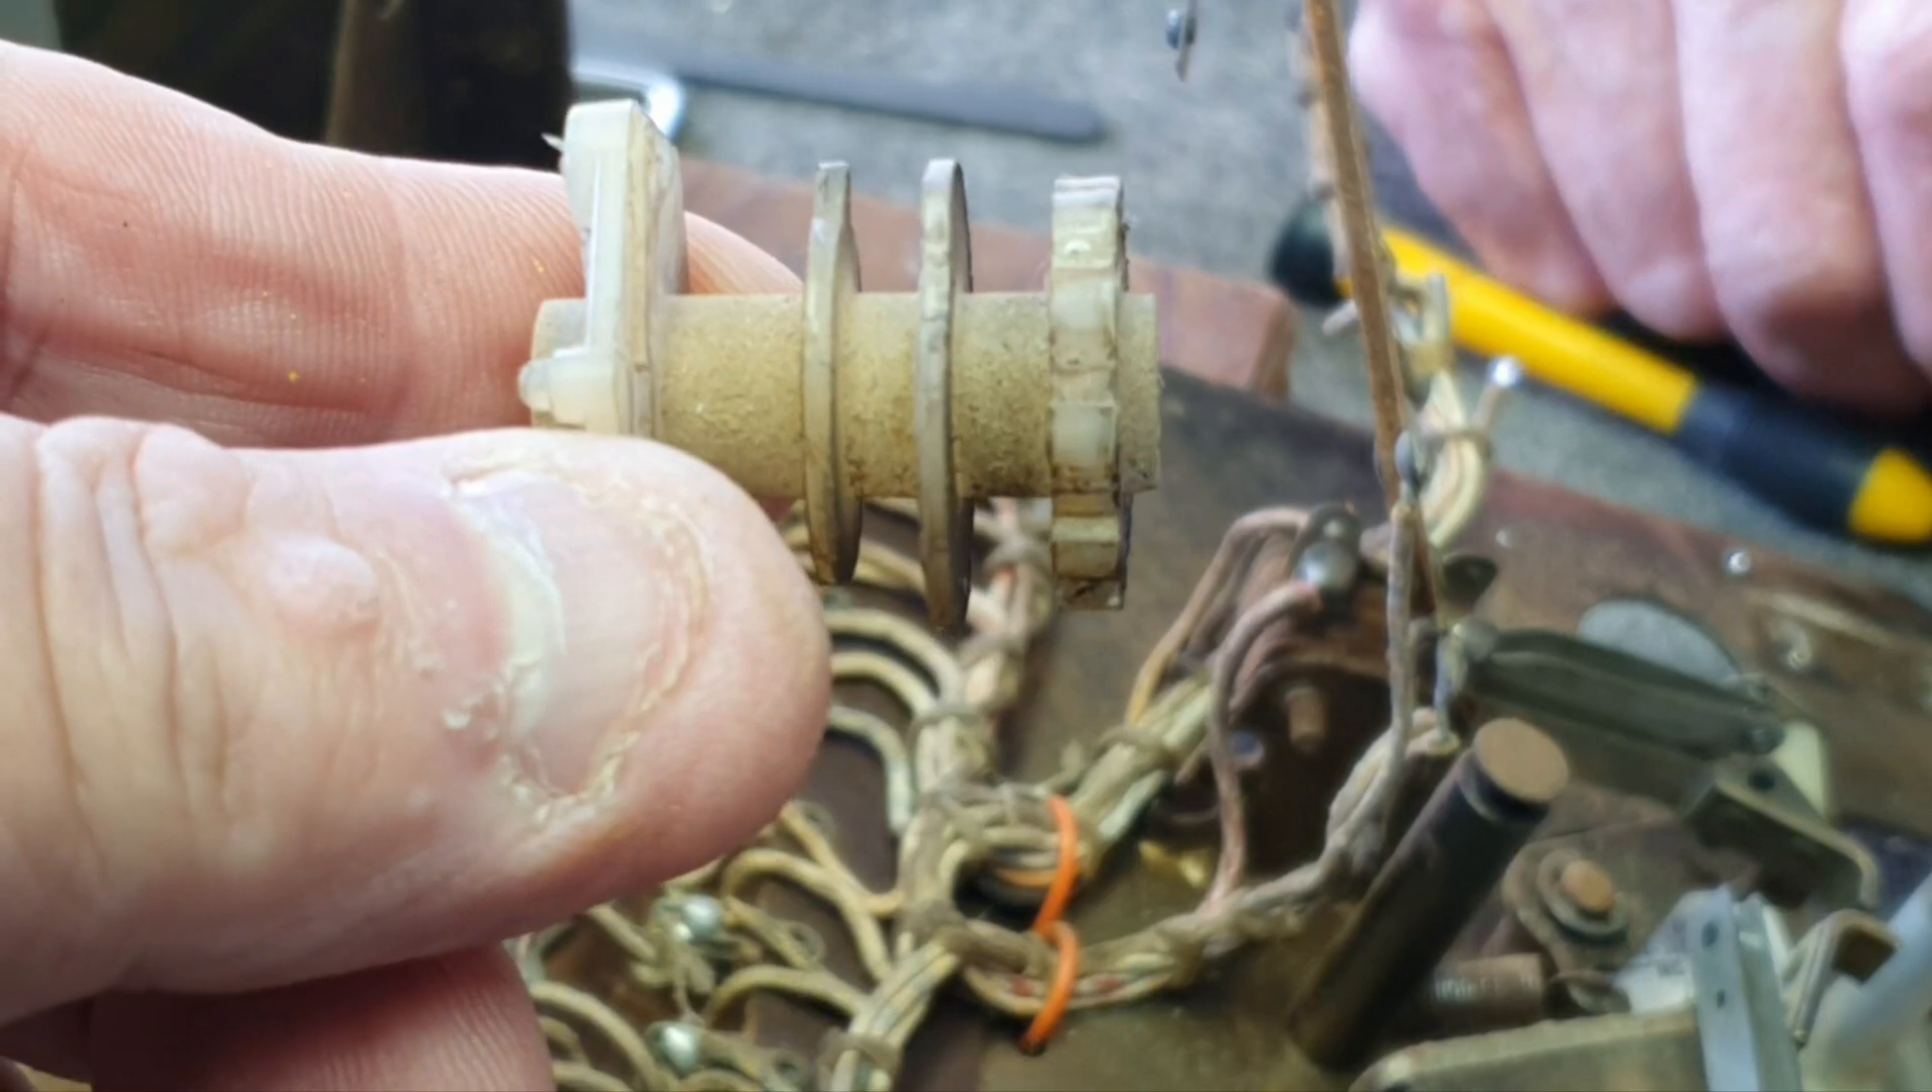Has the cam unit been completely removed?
Yes.